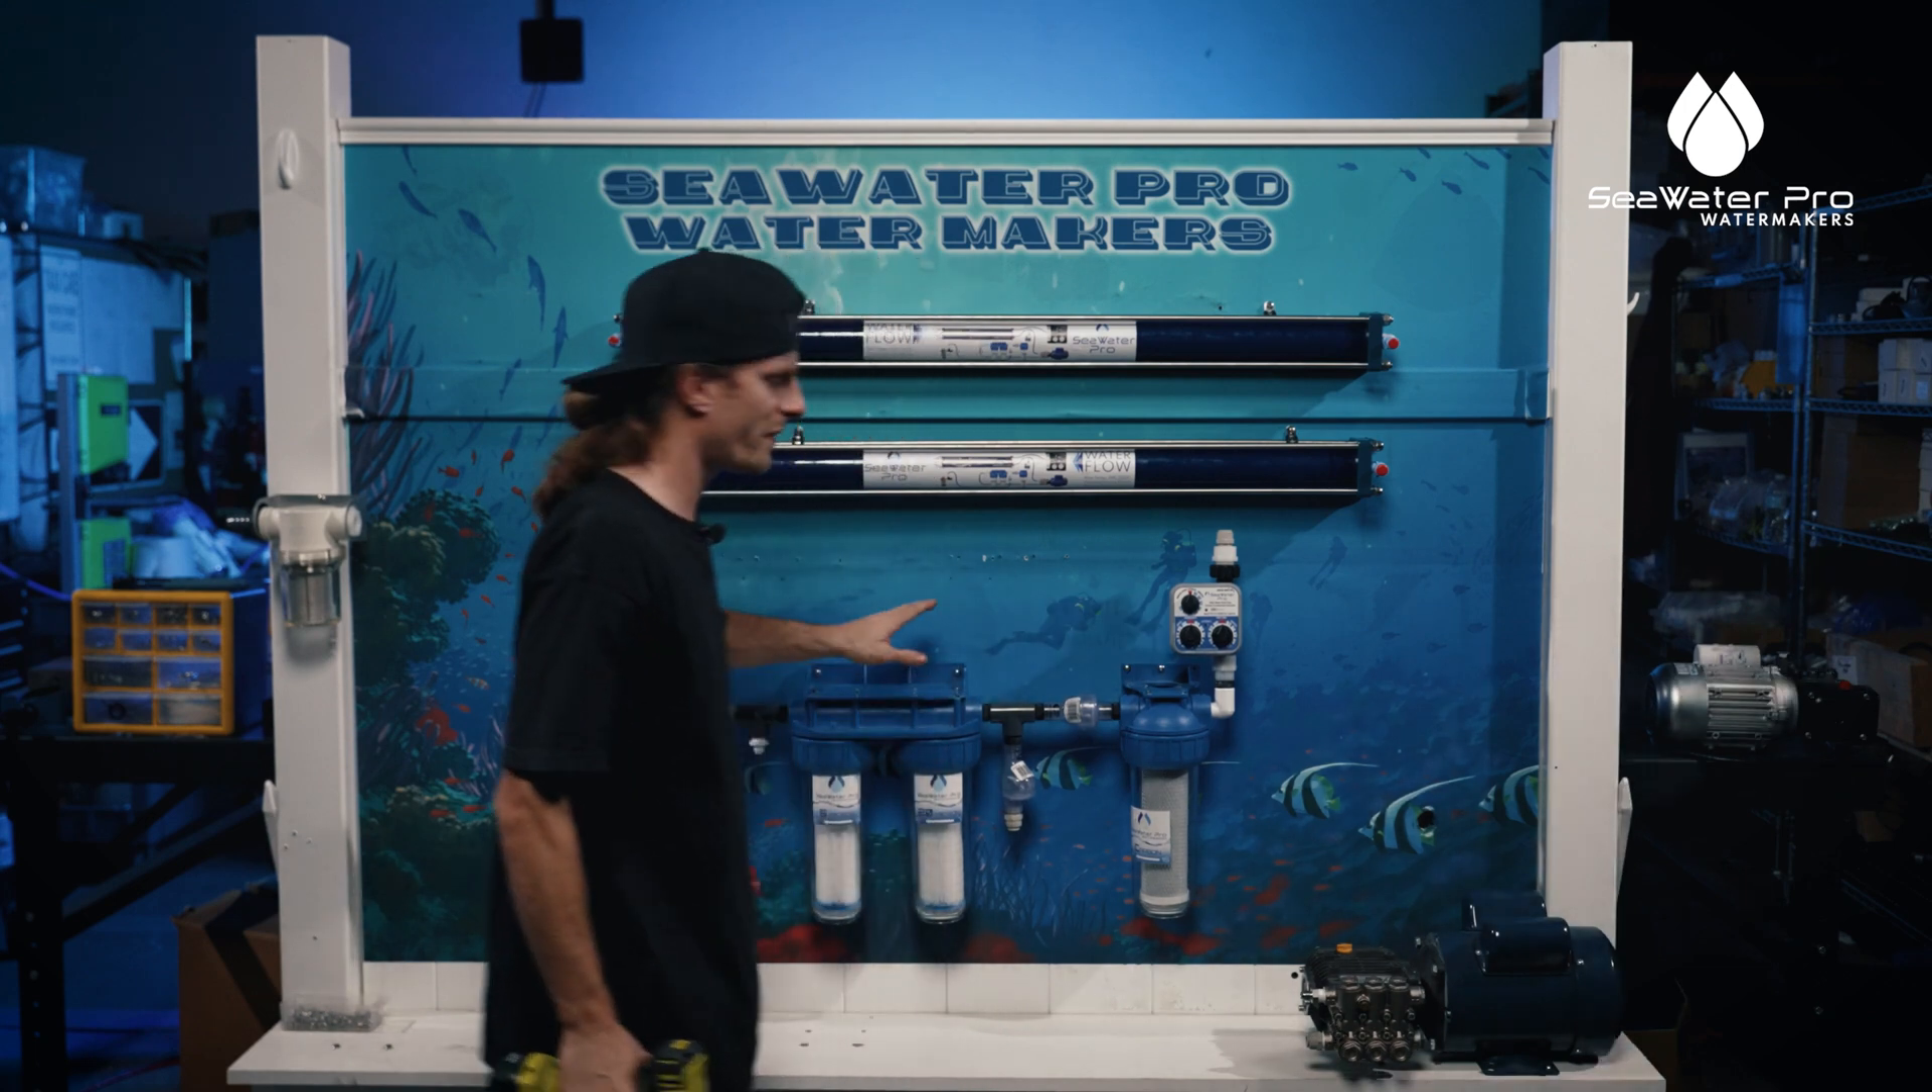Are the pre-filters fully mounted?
Yes.